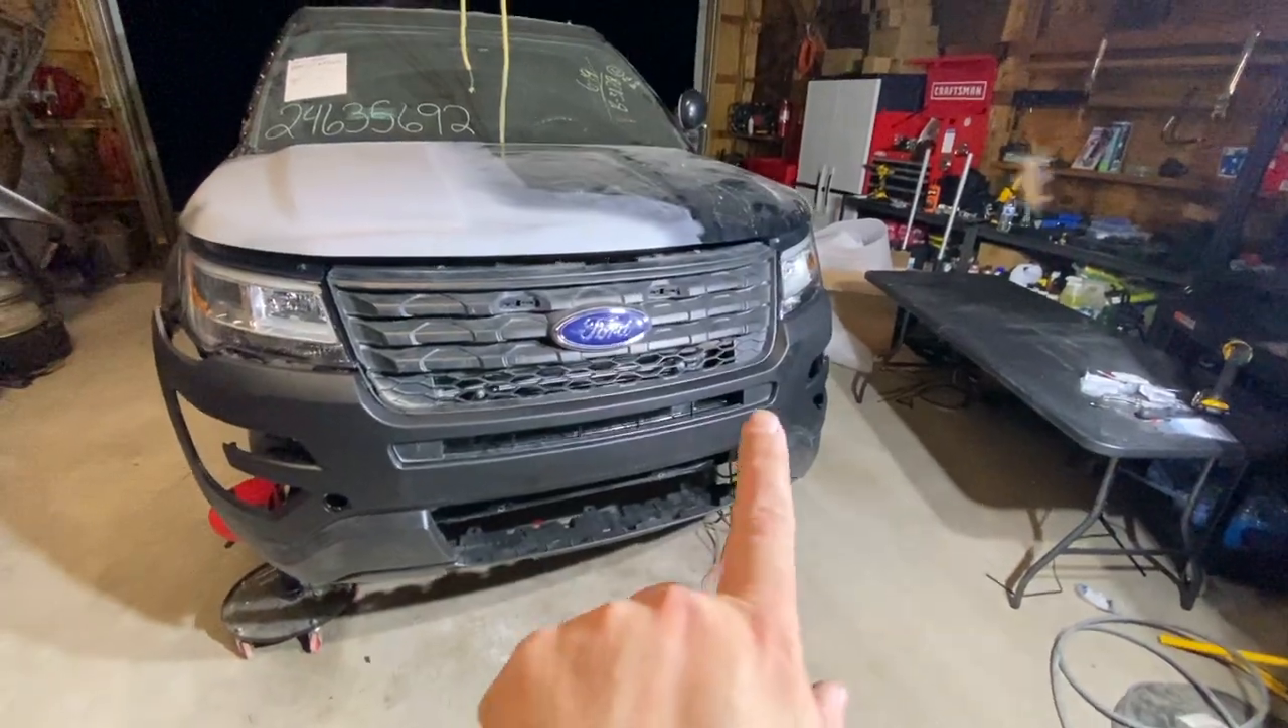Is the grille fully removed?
No.